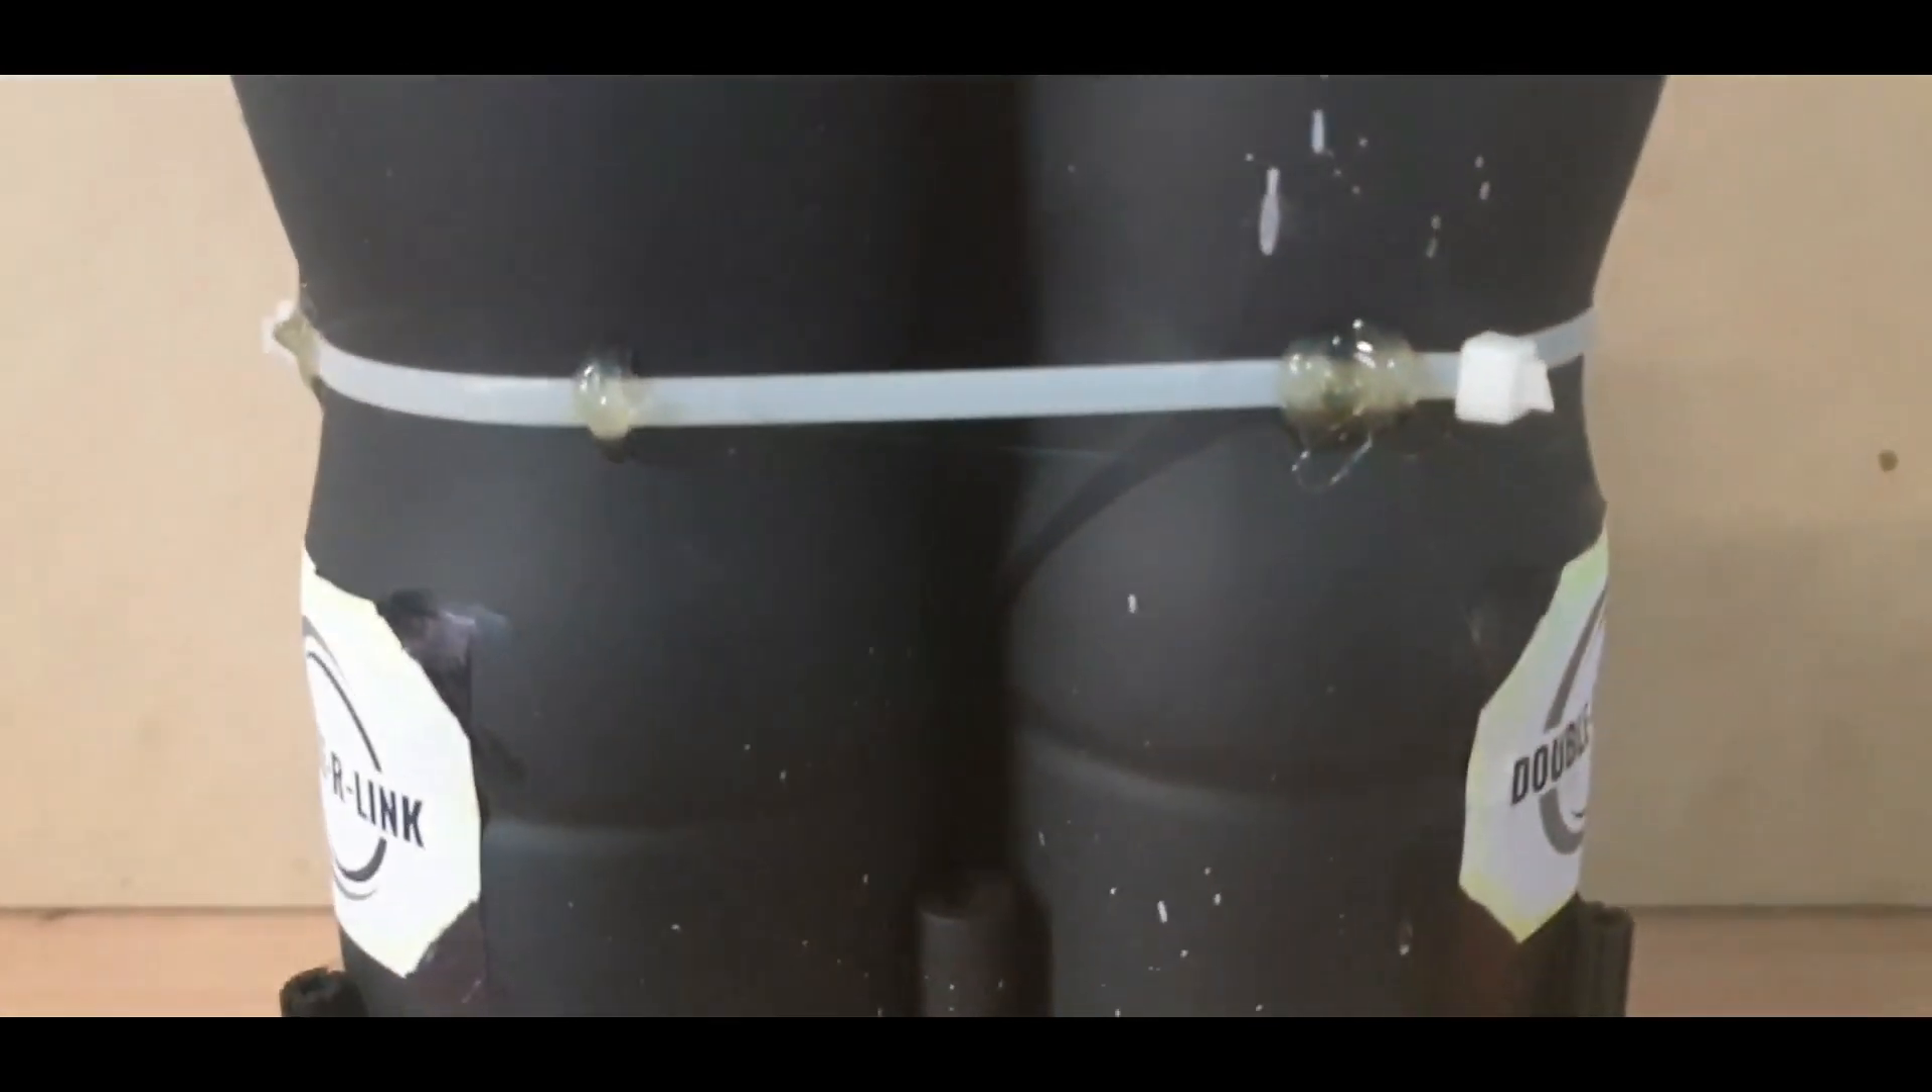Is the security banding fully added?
Yes.